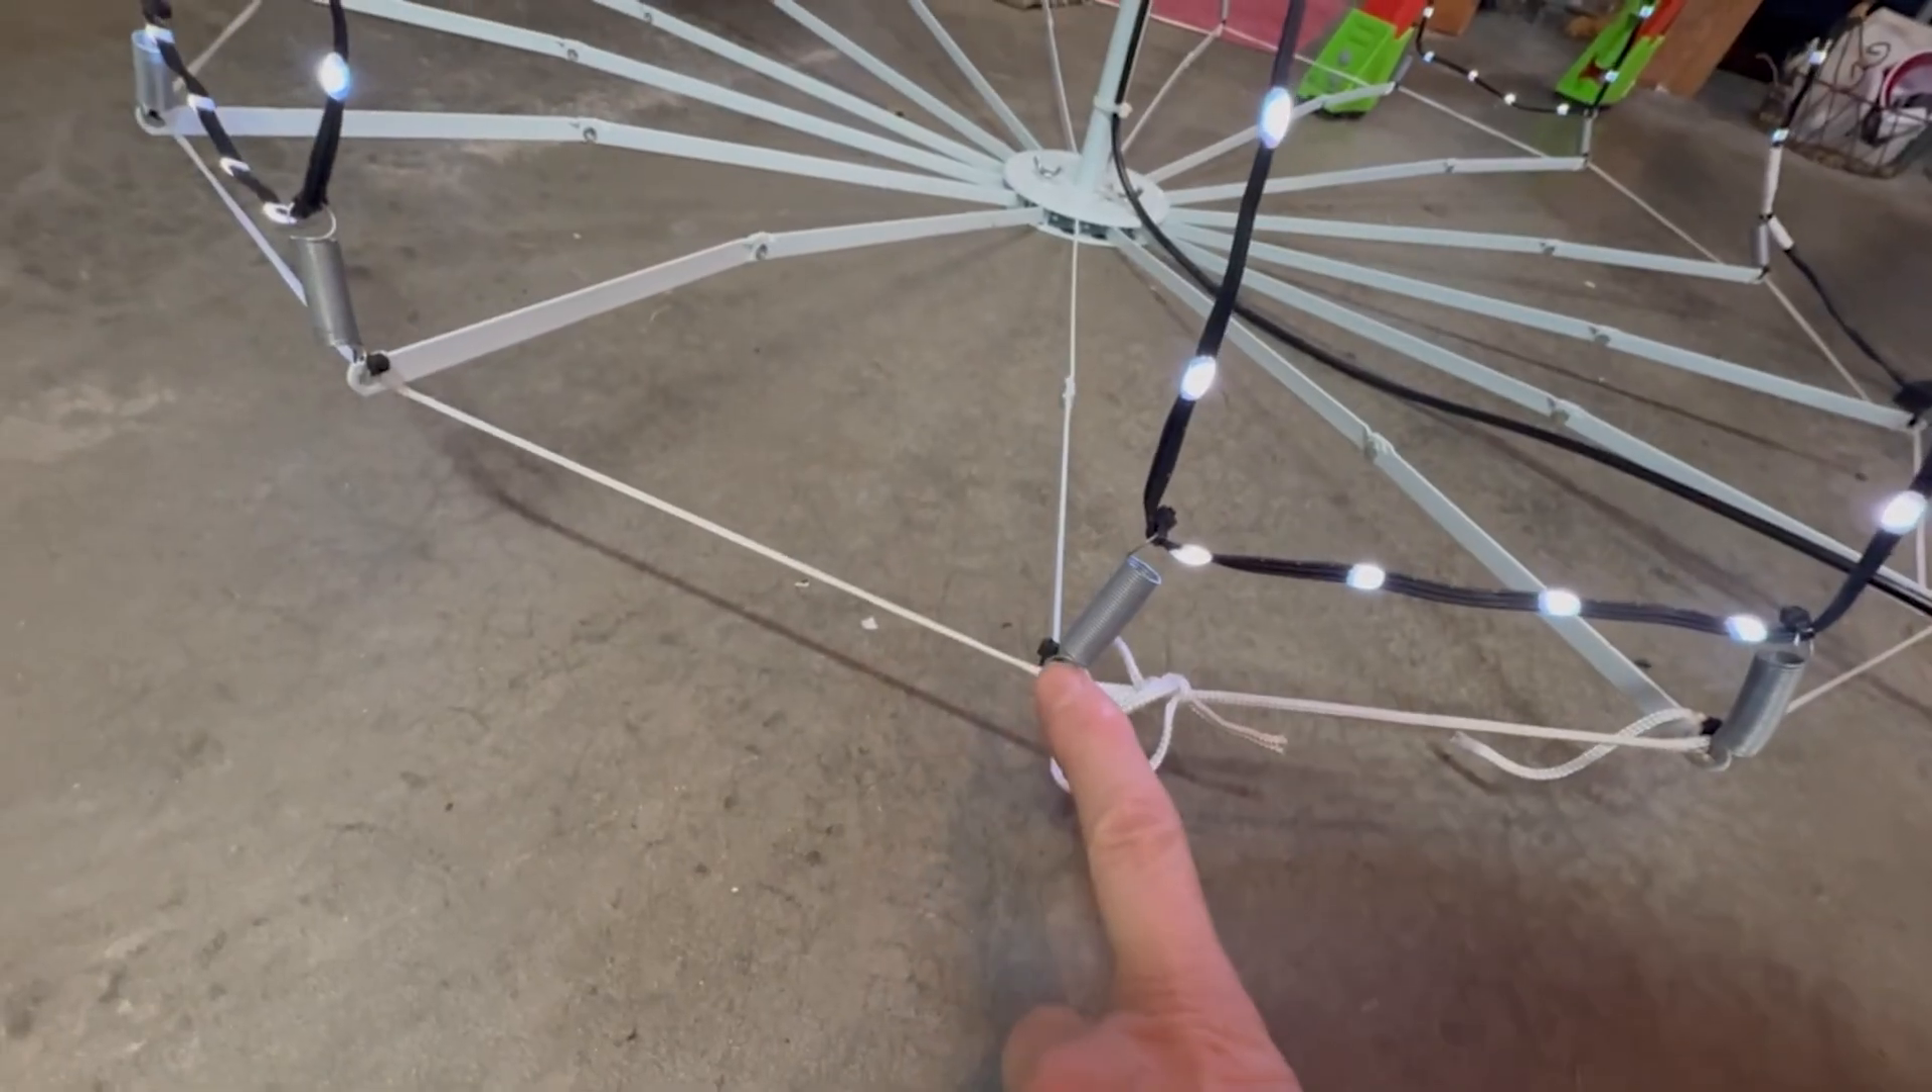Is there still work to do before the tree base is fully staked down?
Yes.